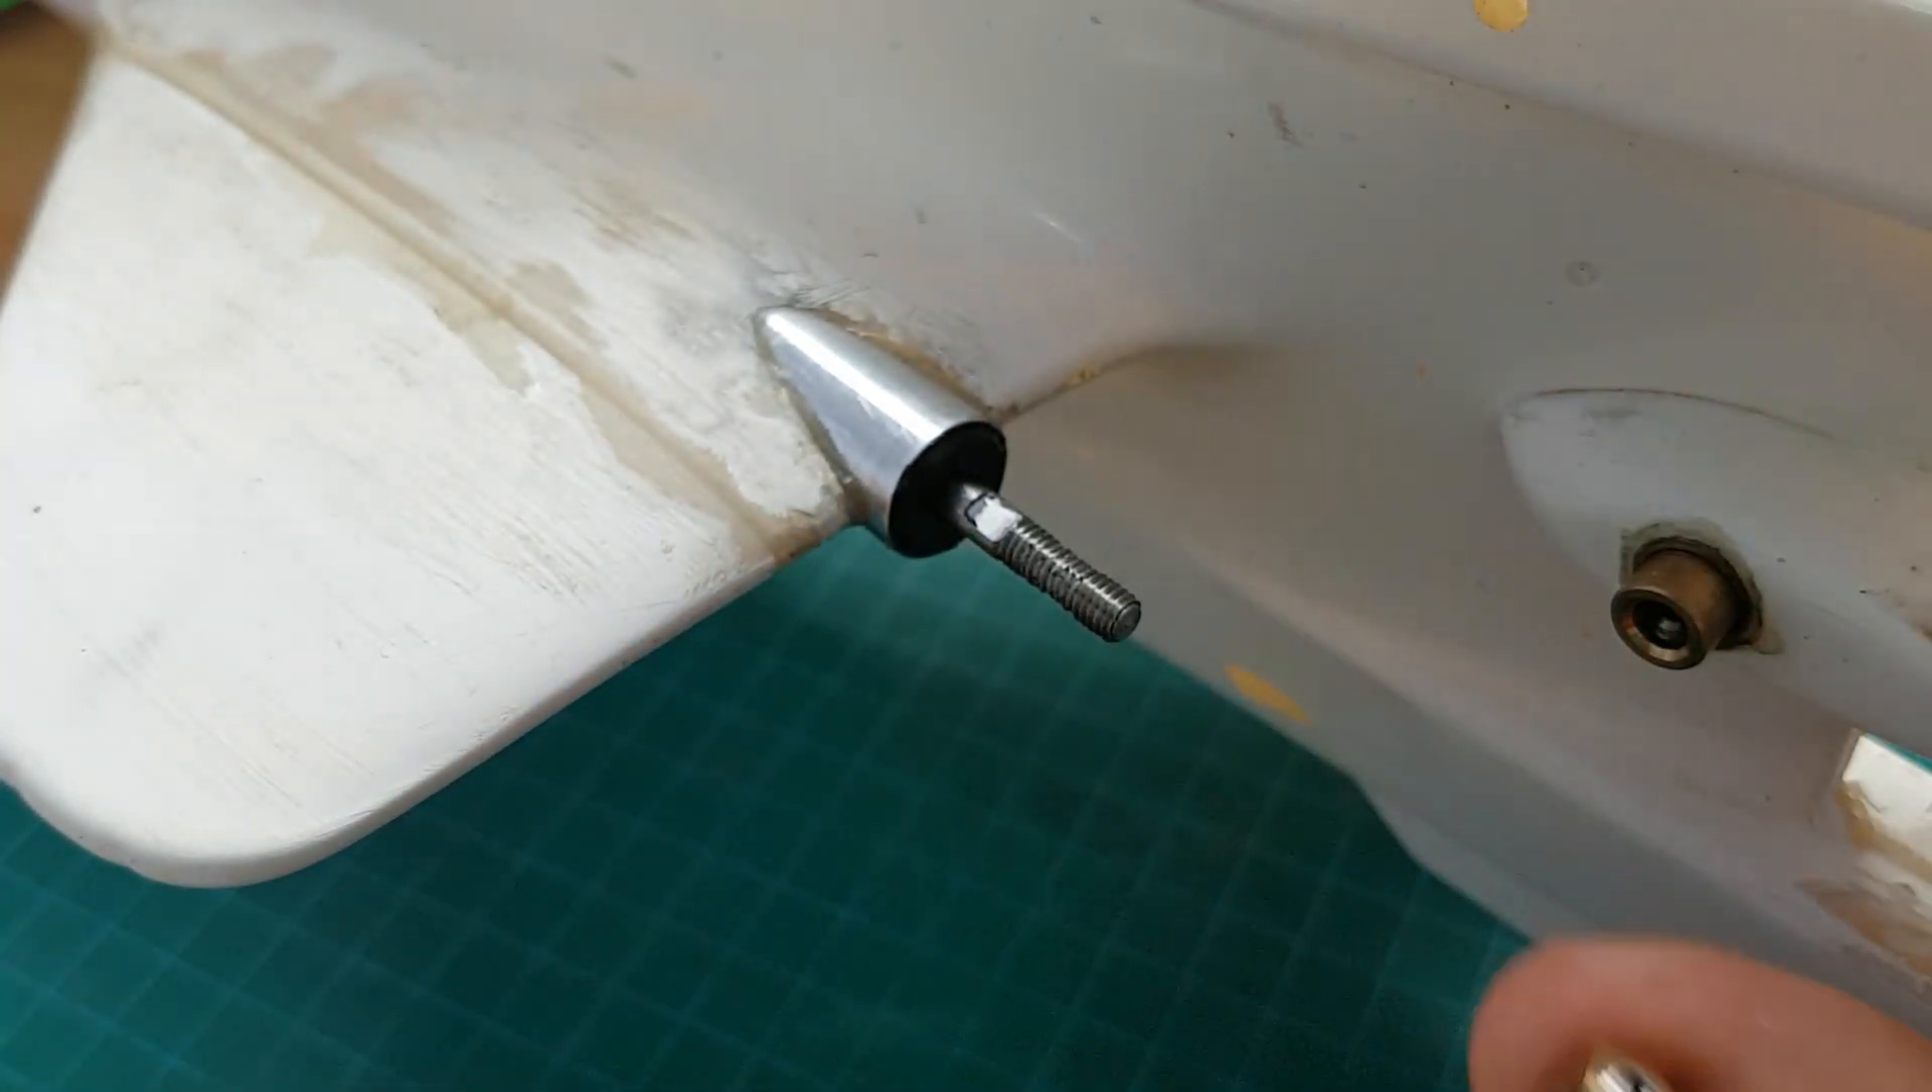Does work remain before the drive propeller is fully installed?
Yes.